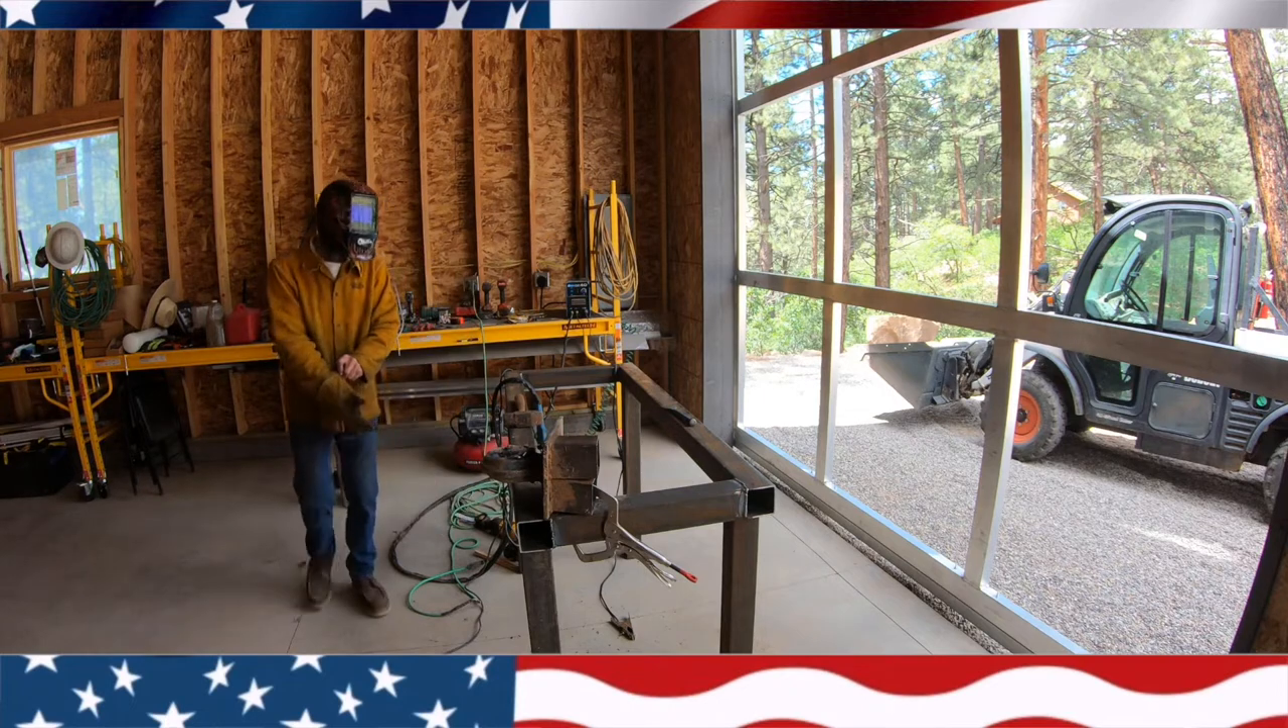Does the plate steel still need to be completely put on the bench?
Yes.